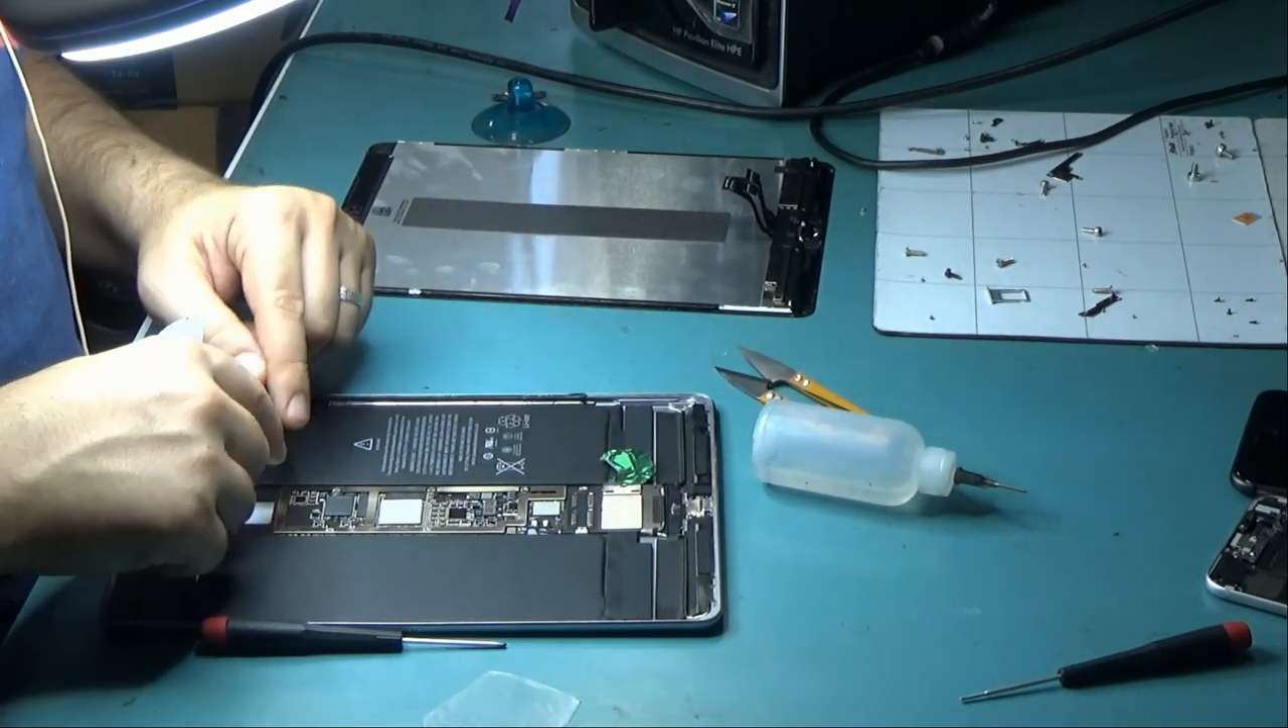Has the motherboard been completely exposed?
Yes.